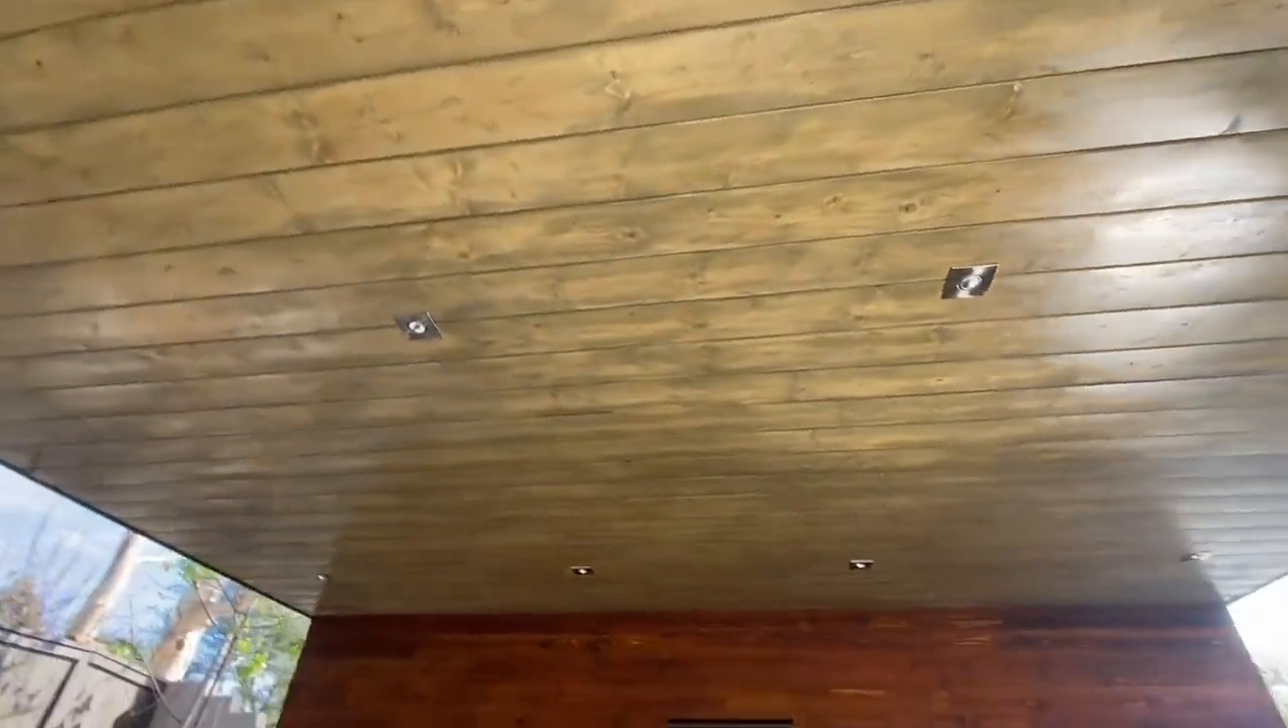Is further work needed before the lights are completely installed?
No.